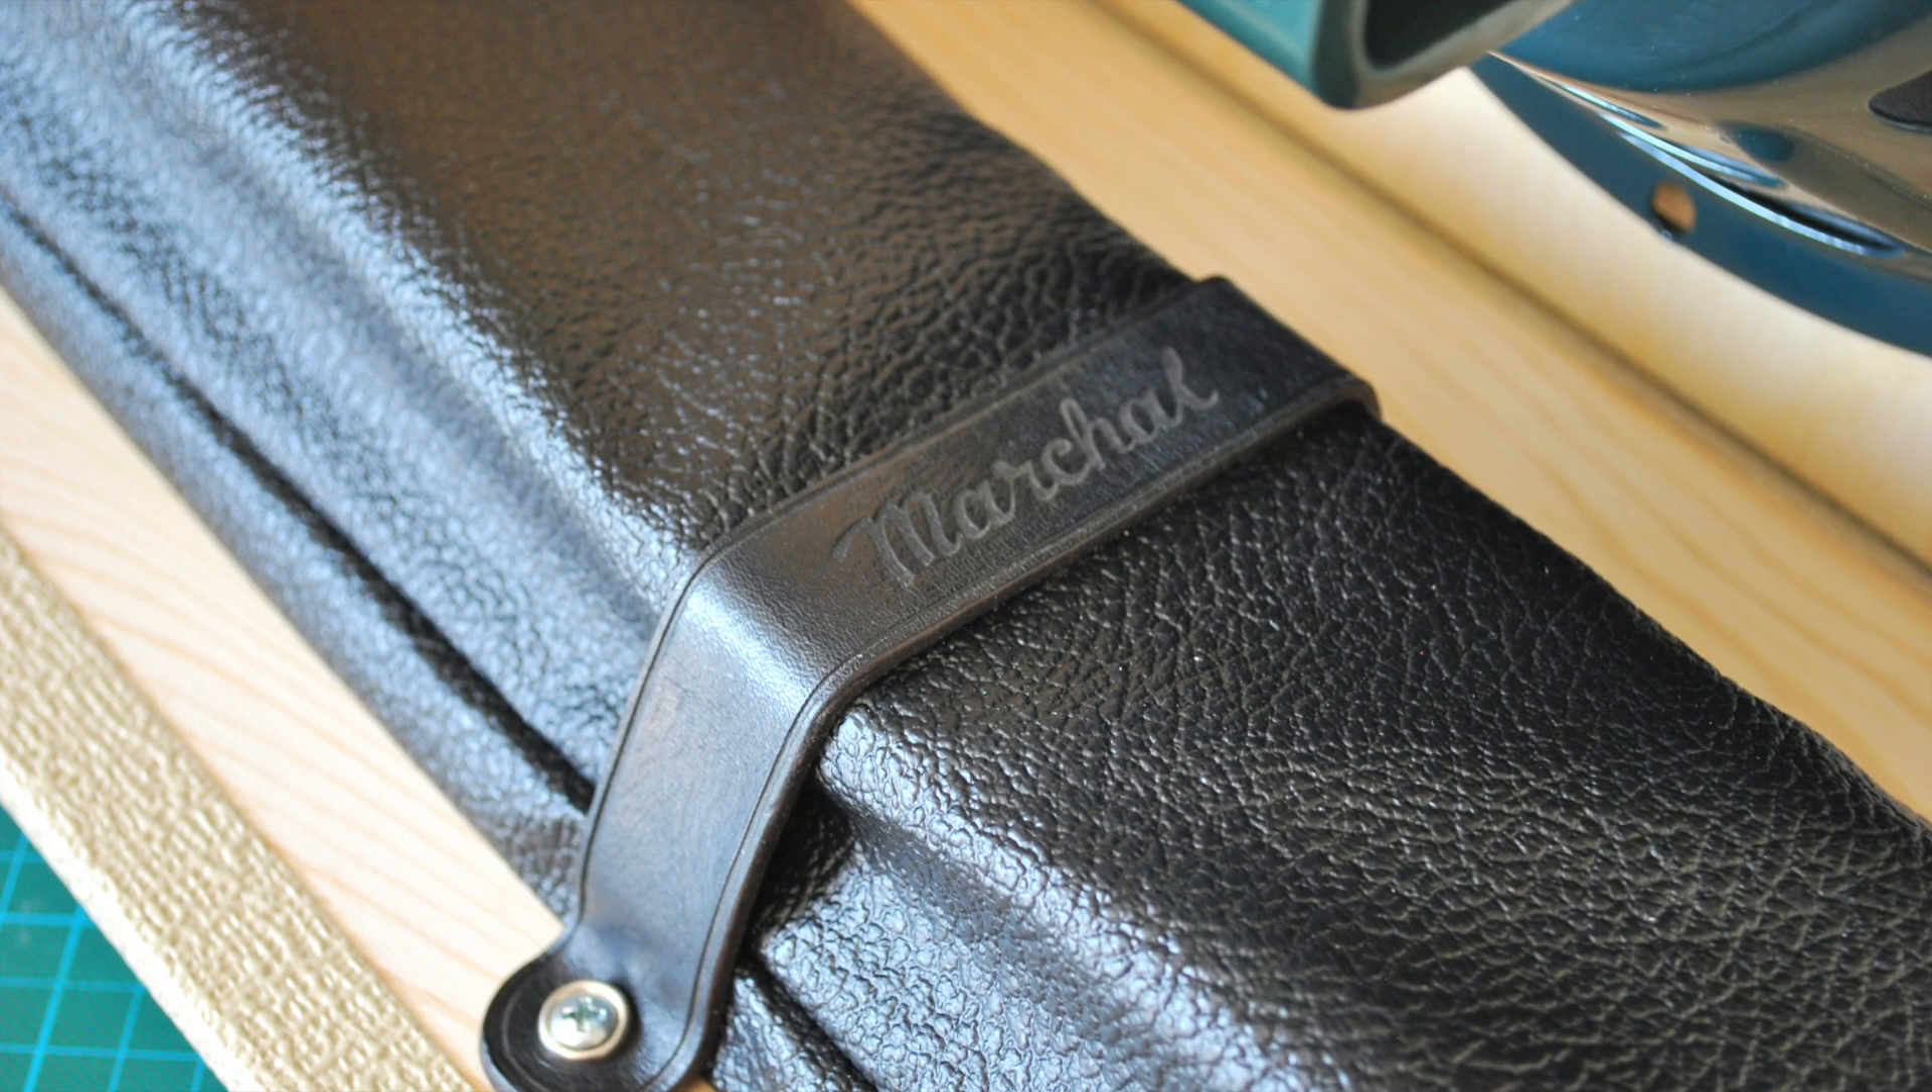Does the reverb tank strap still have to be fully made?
No.